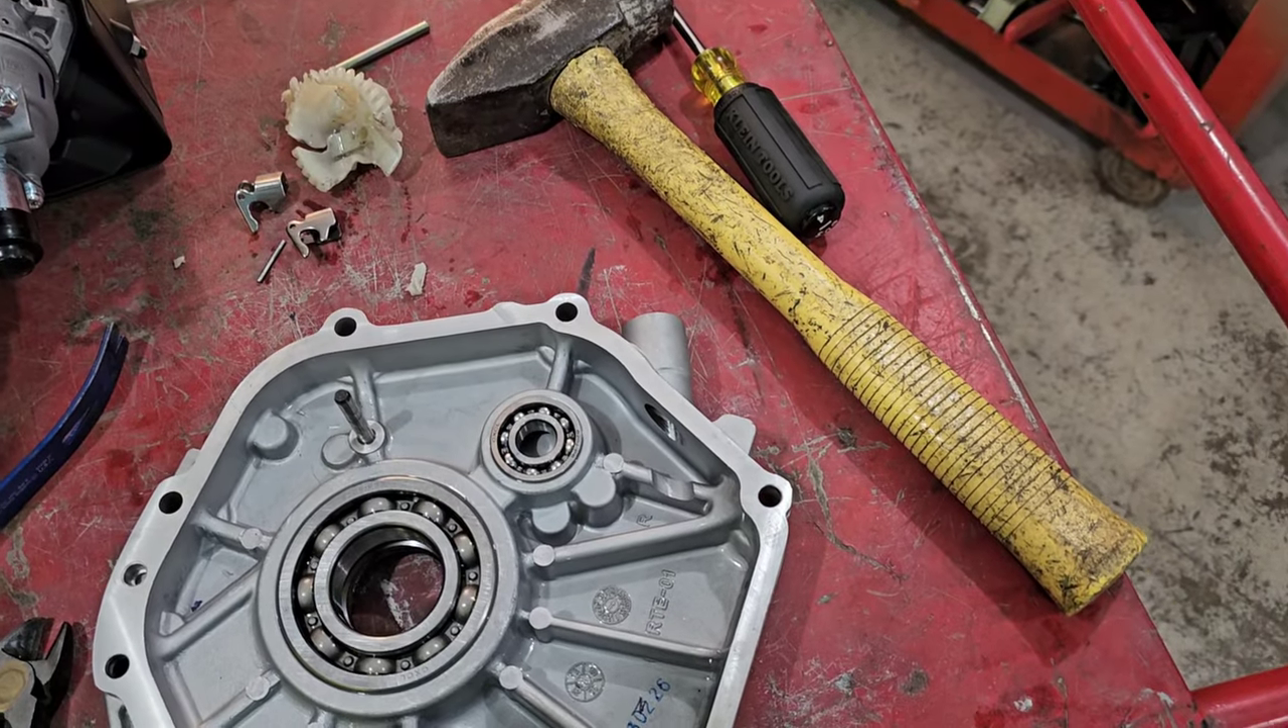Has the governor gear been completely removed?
Yes.